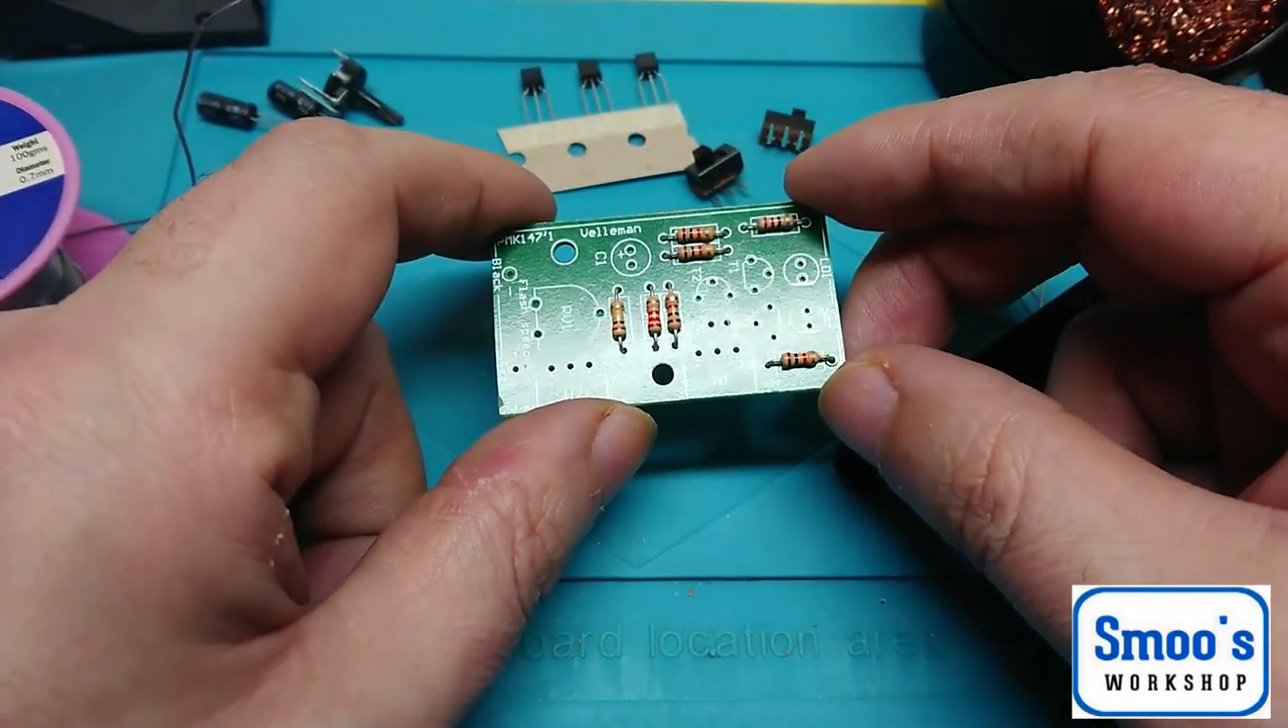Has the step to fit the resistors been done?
Yes.